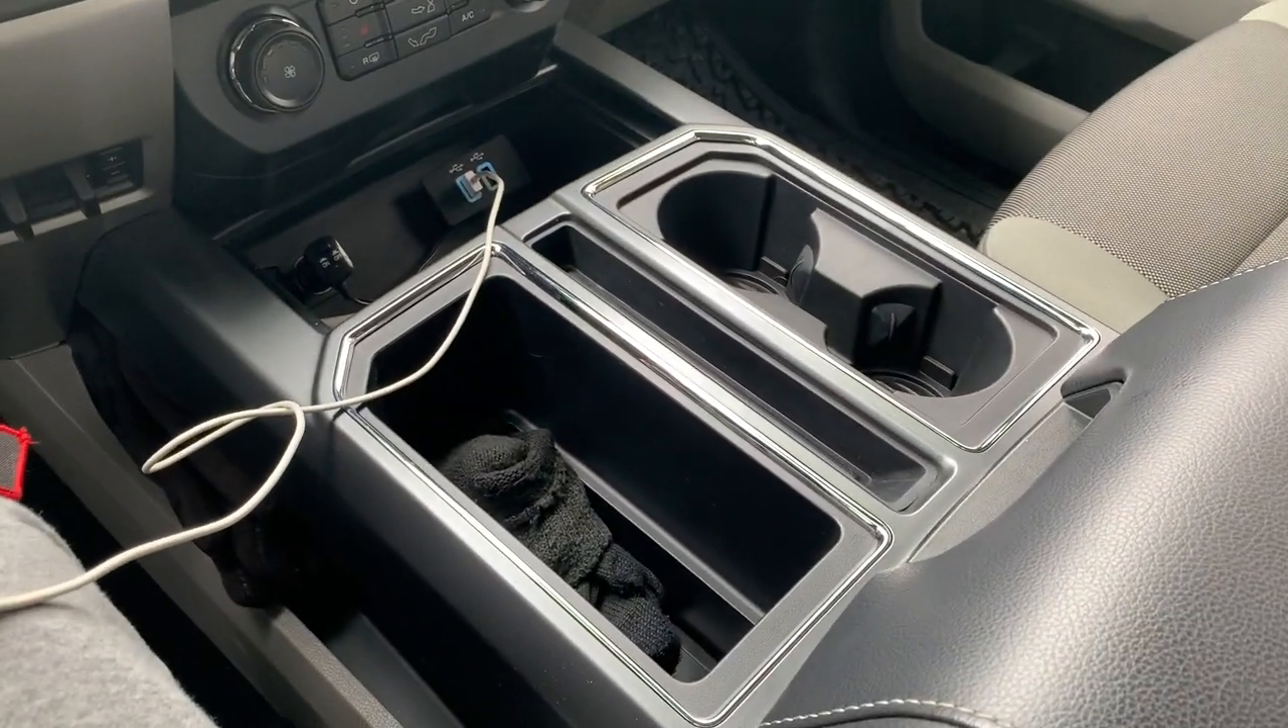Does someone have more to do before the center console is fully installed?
No.